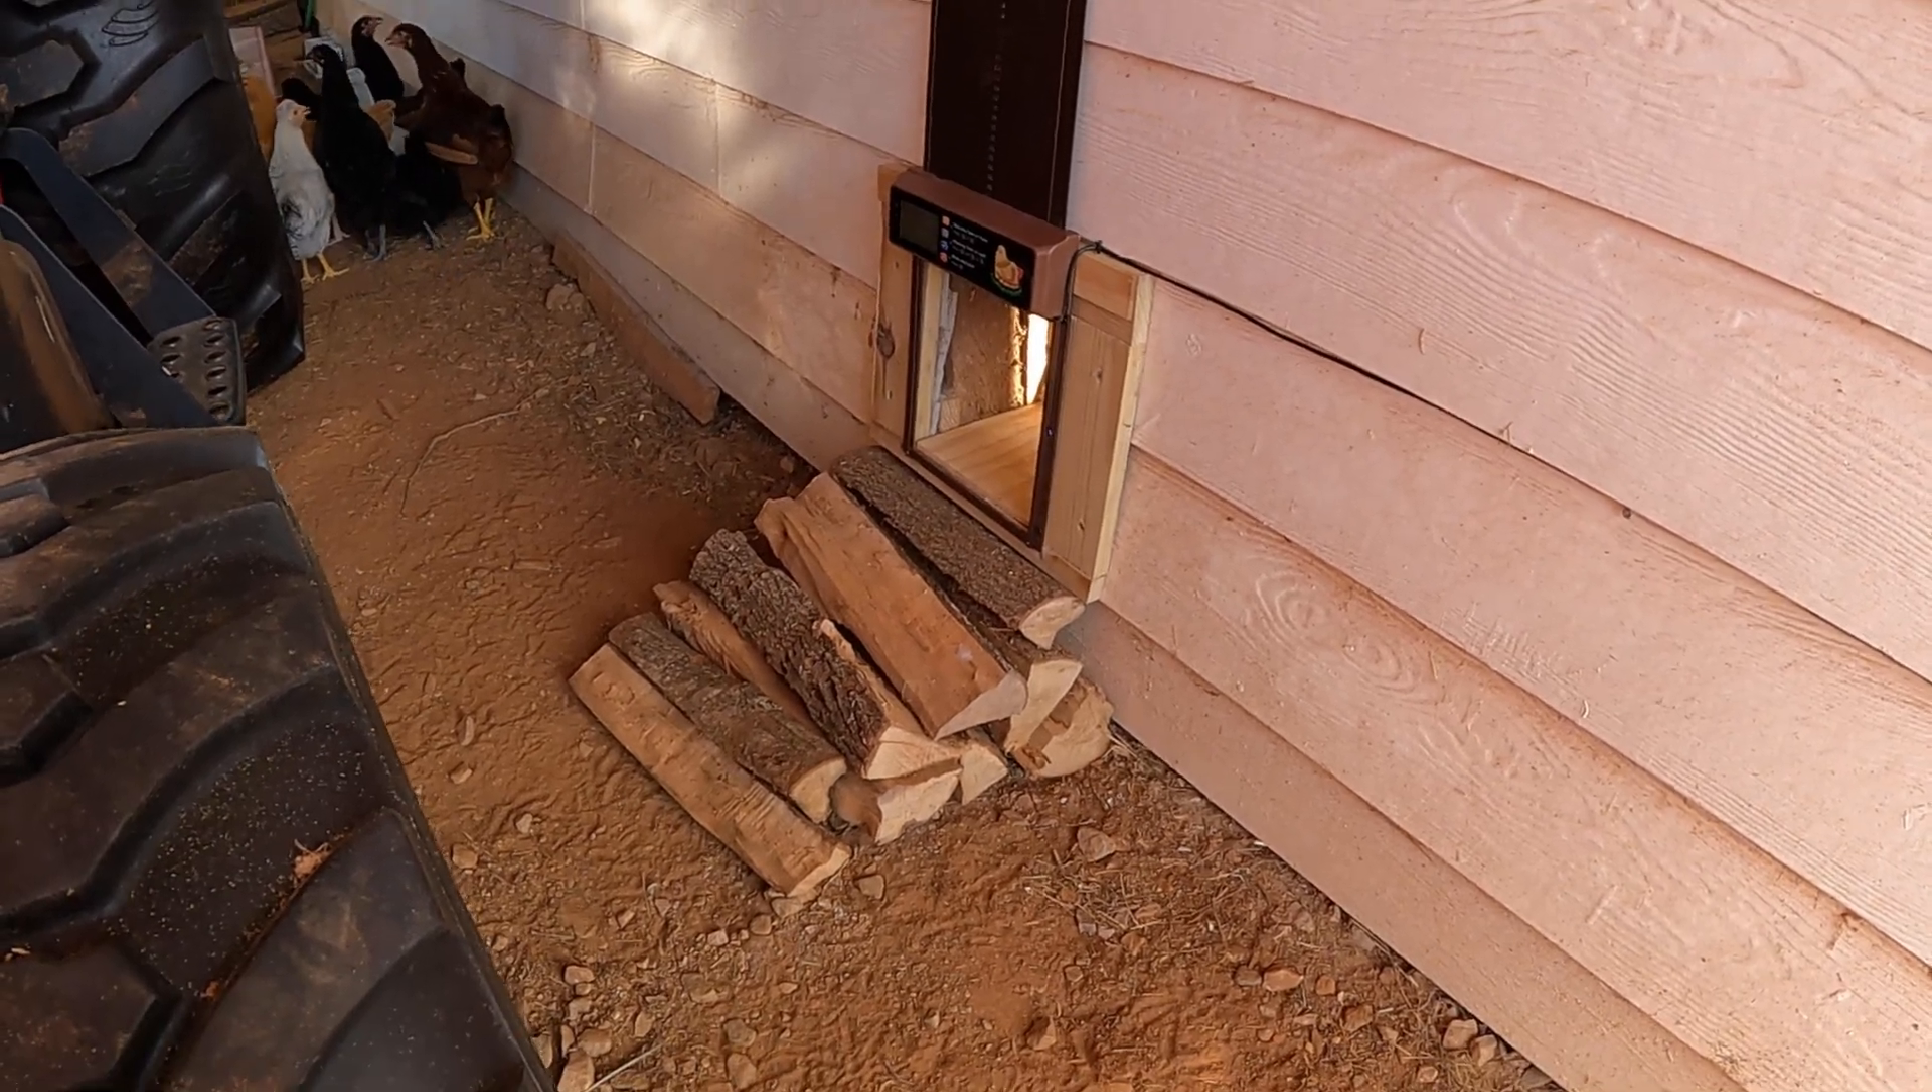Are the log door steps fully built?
Yes.